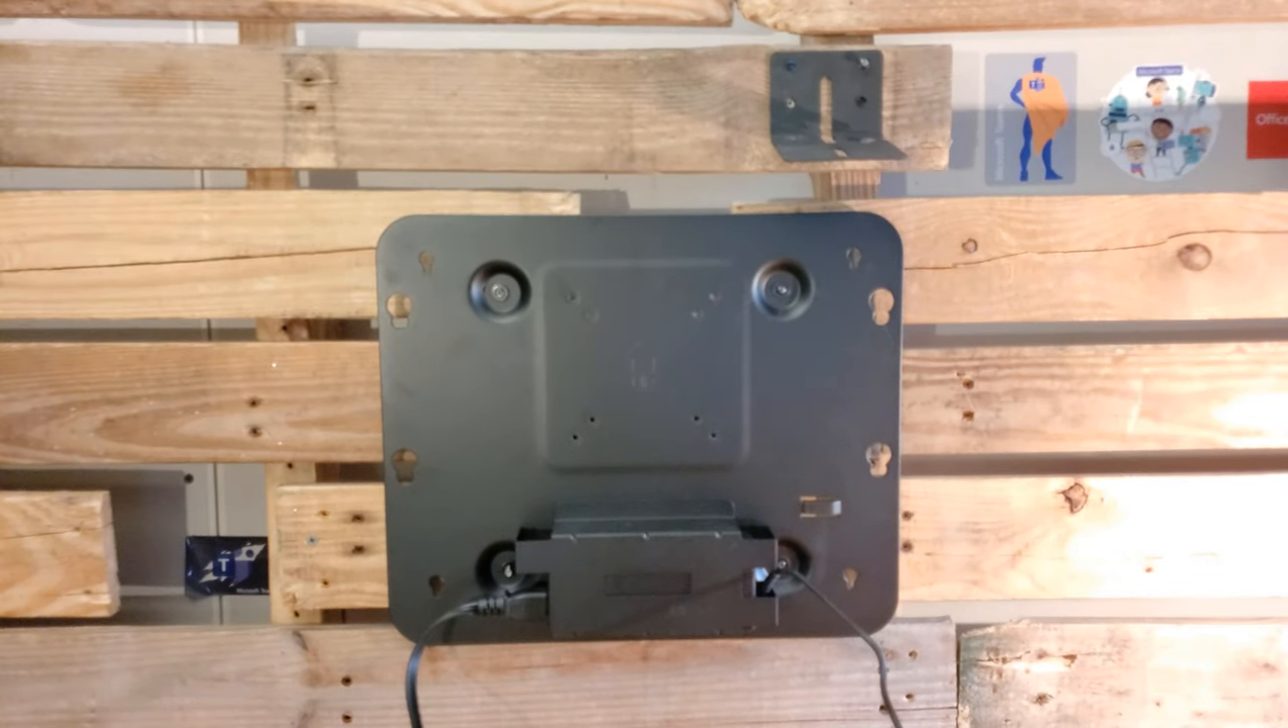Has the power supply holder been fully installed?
Yes.